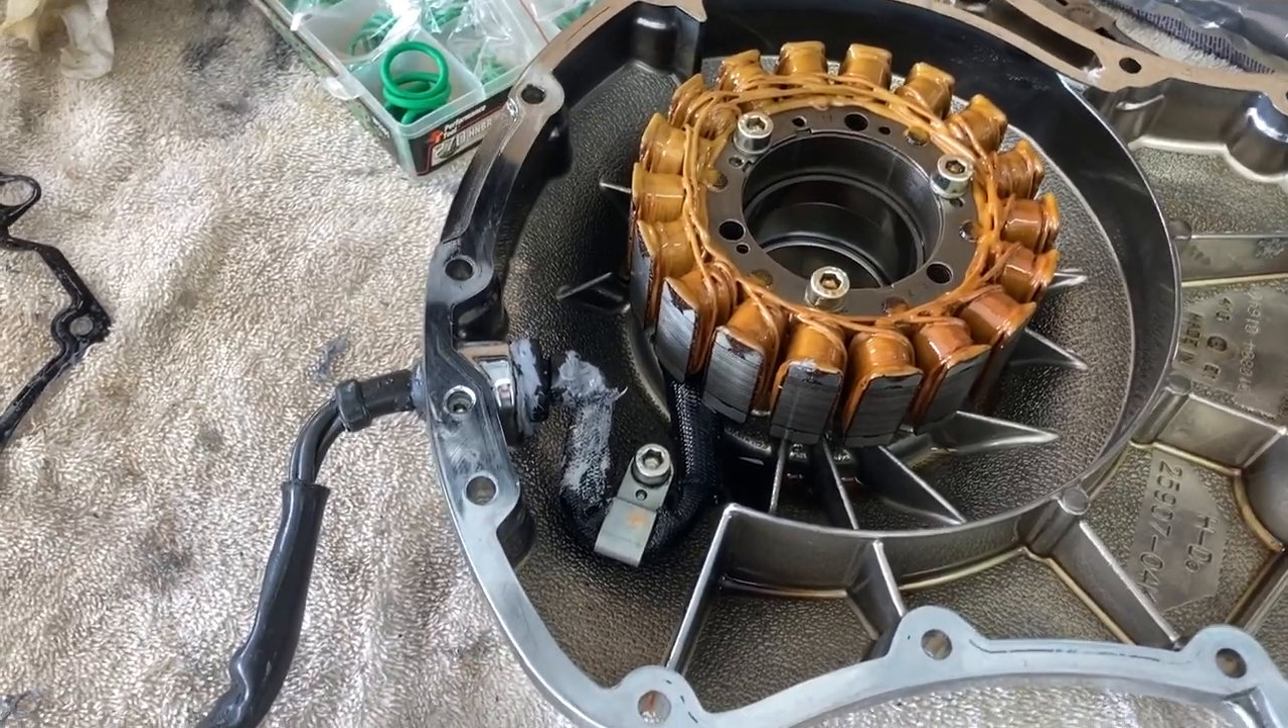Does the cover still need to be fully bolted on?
Yes.